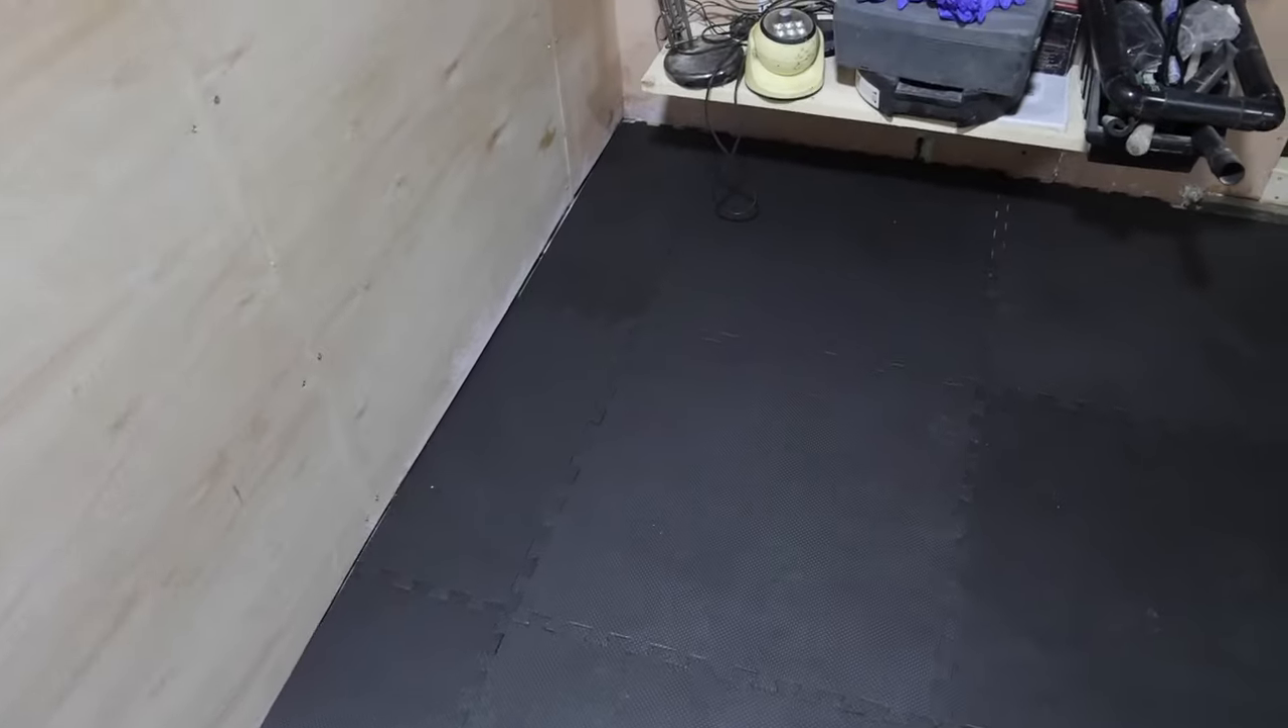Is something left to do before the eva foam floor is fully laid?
No.